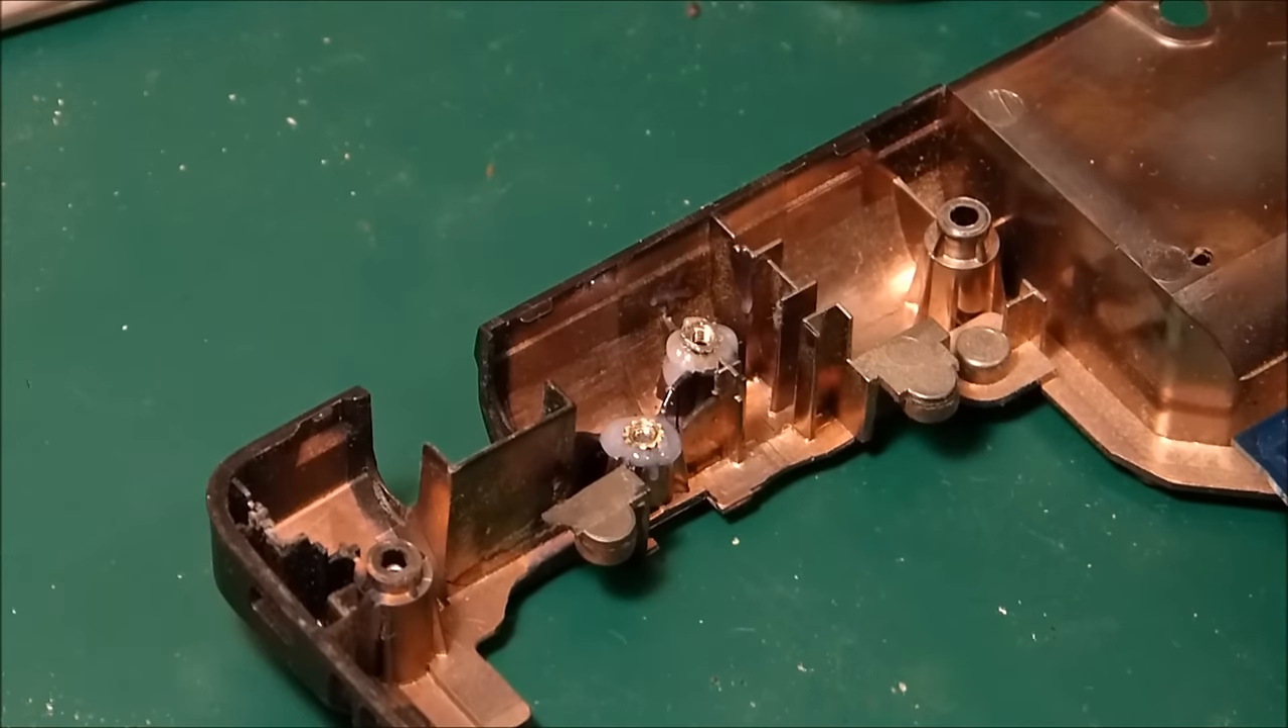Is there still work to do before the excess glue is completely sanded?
Yes.